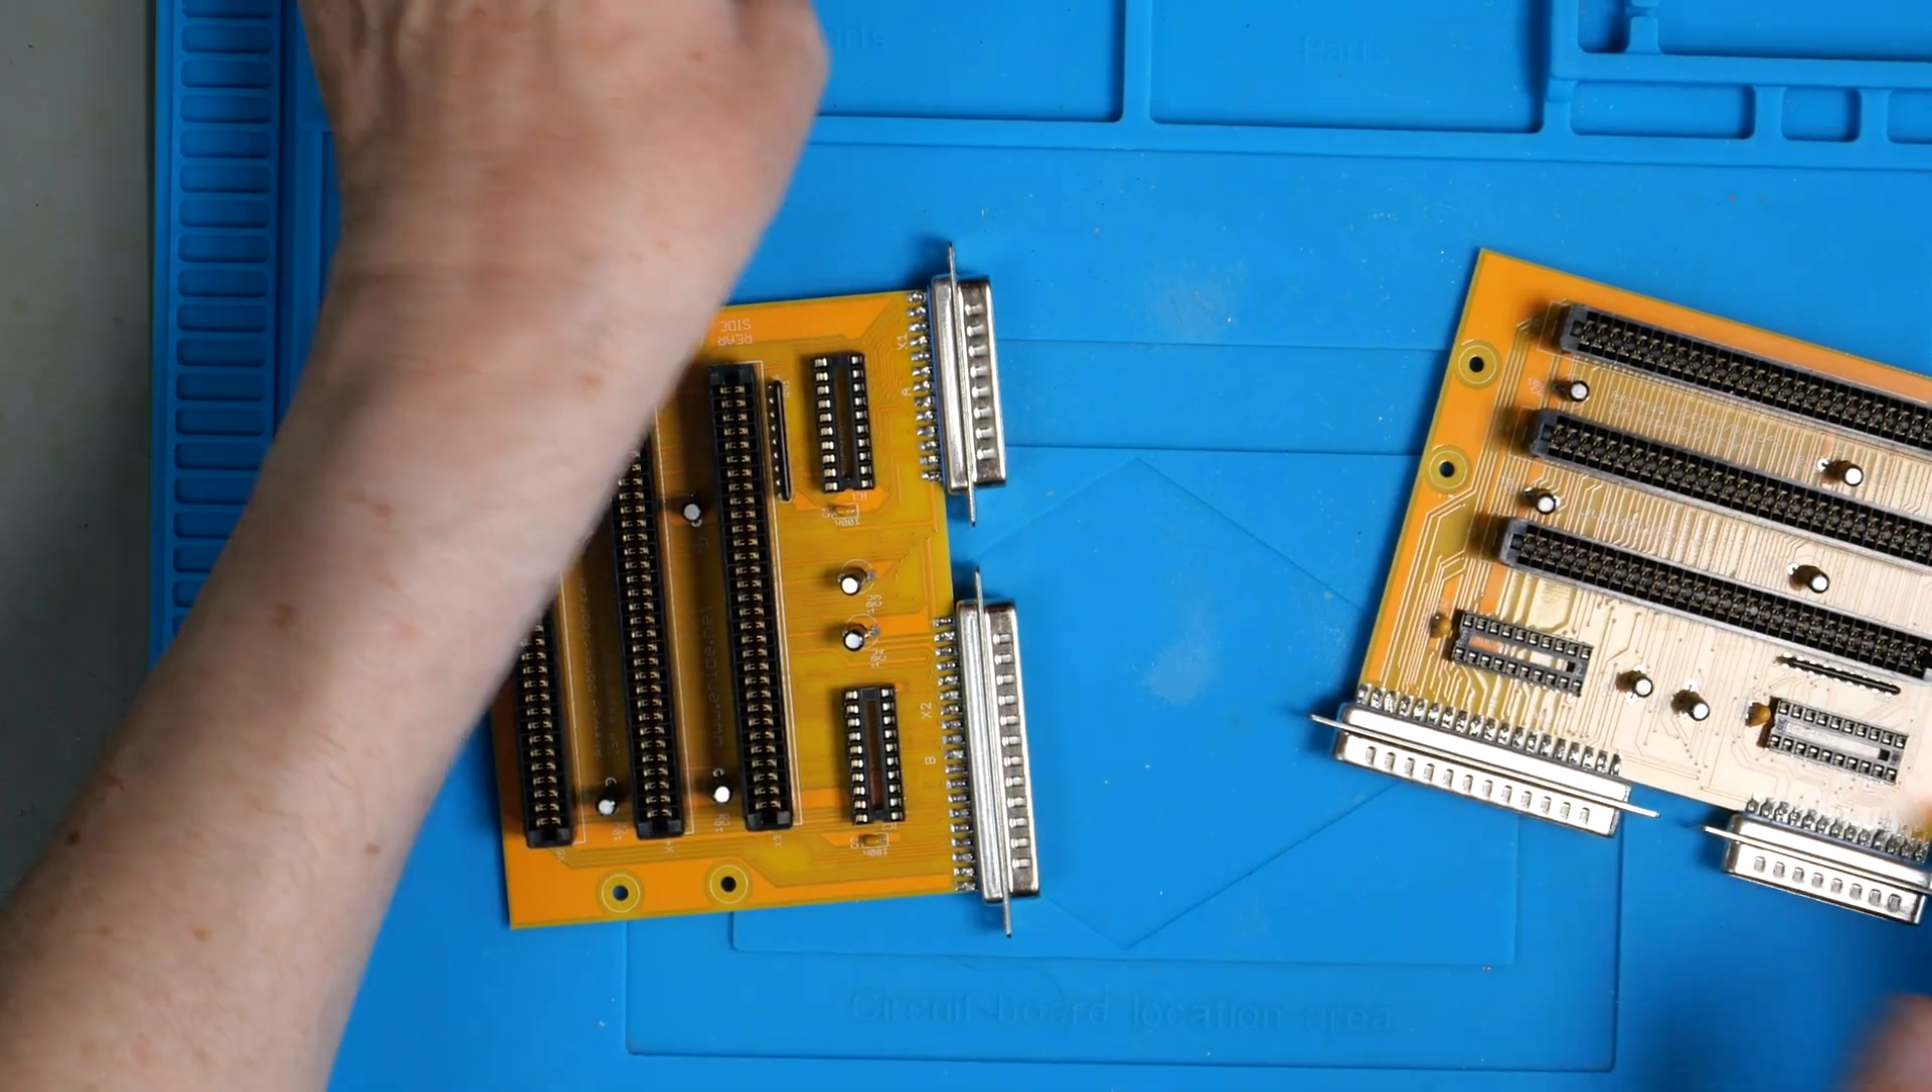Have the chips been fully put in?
No.